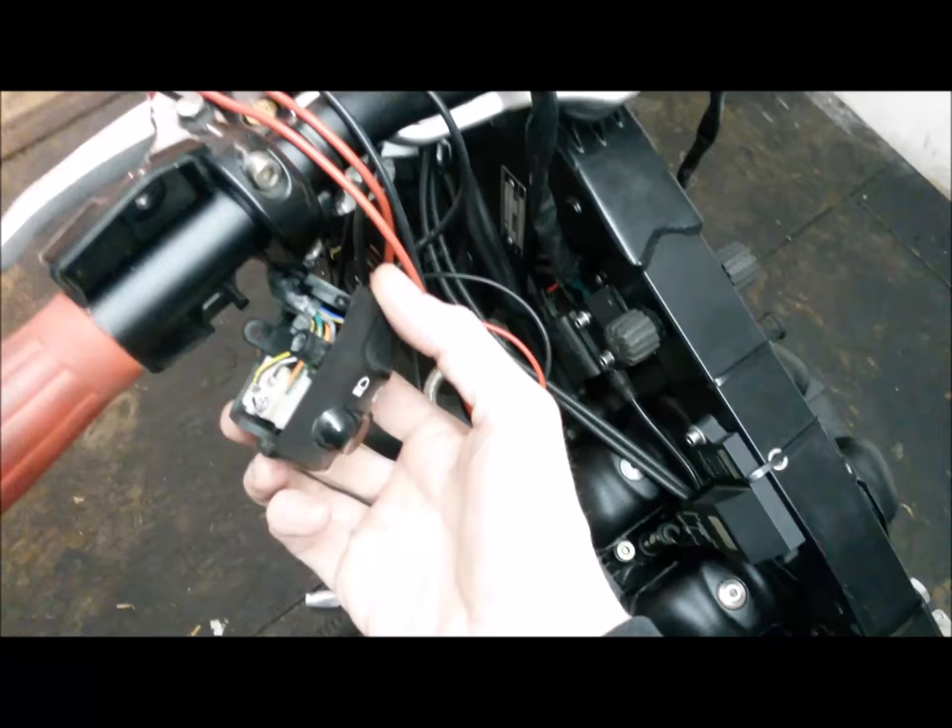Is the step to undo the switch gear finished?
Yes.